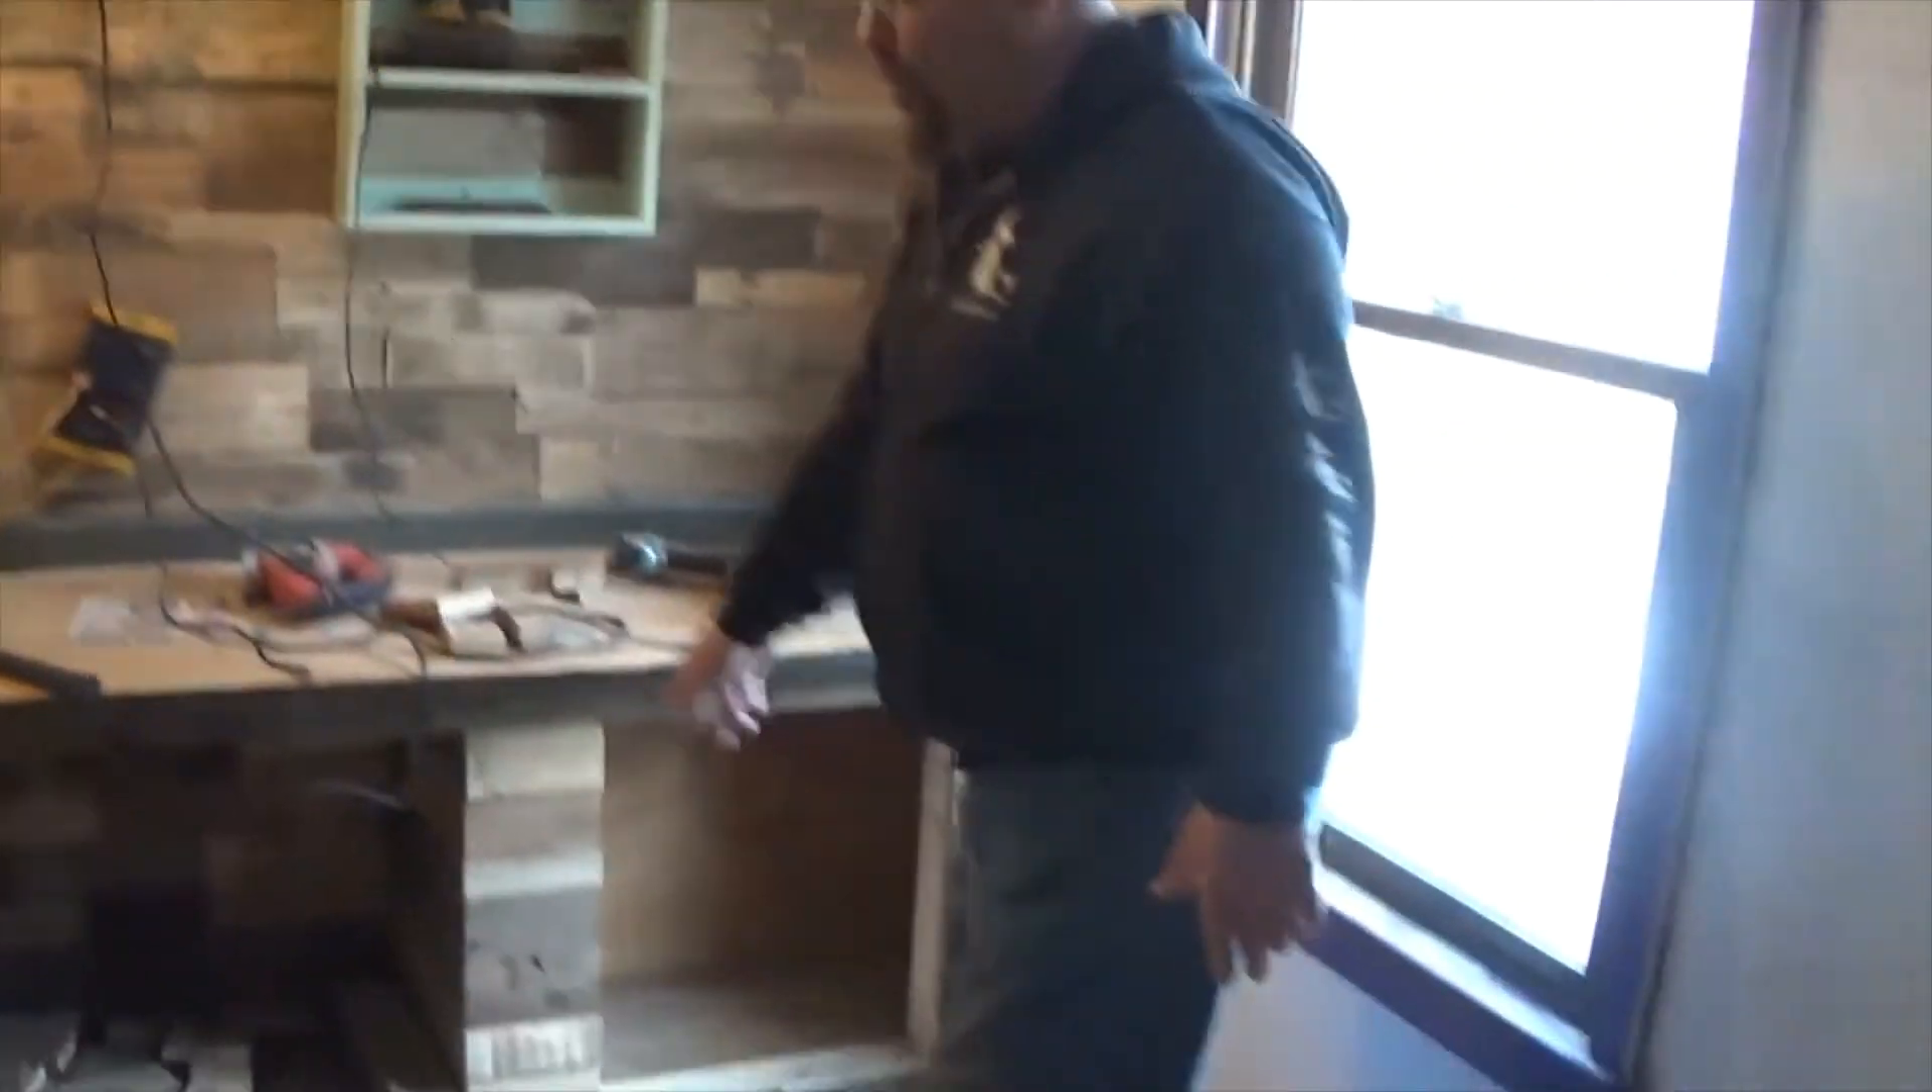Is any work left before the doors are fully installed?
Yes.